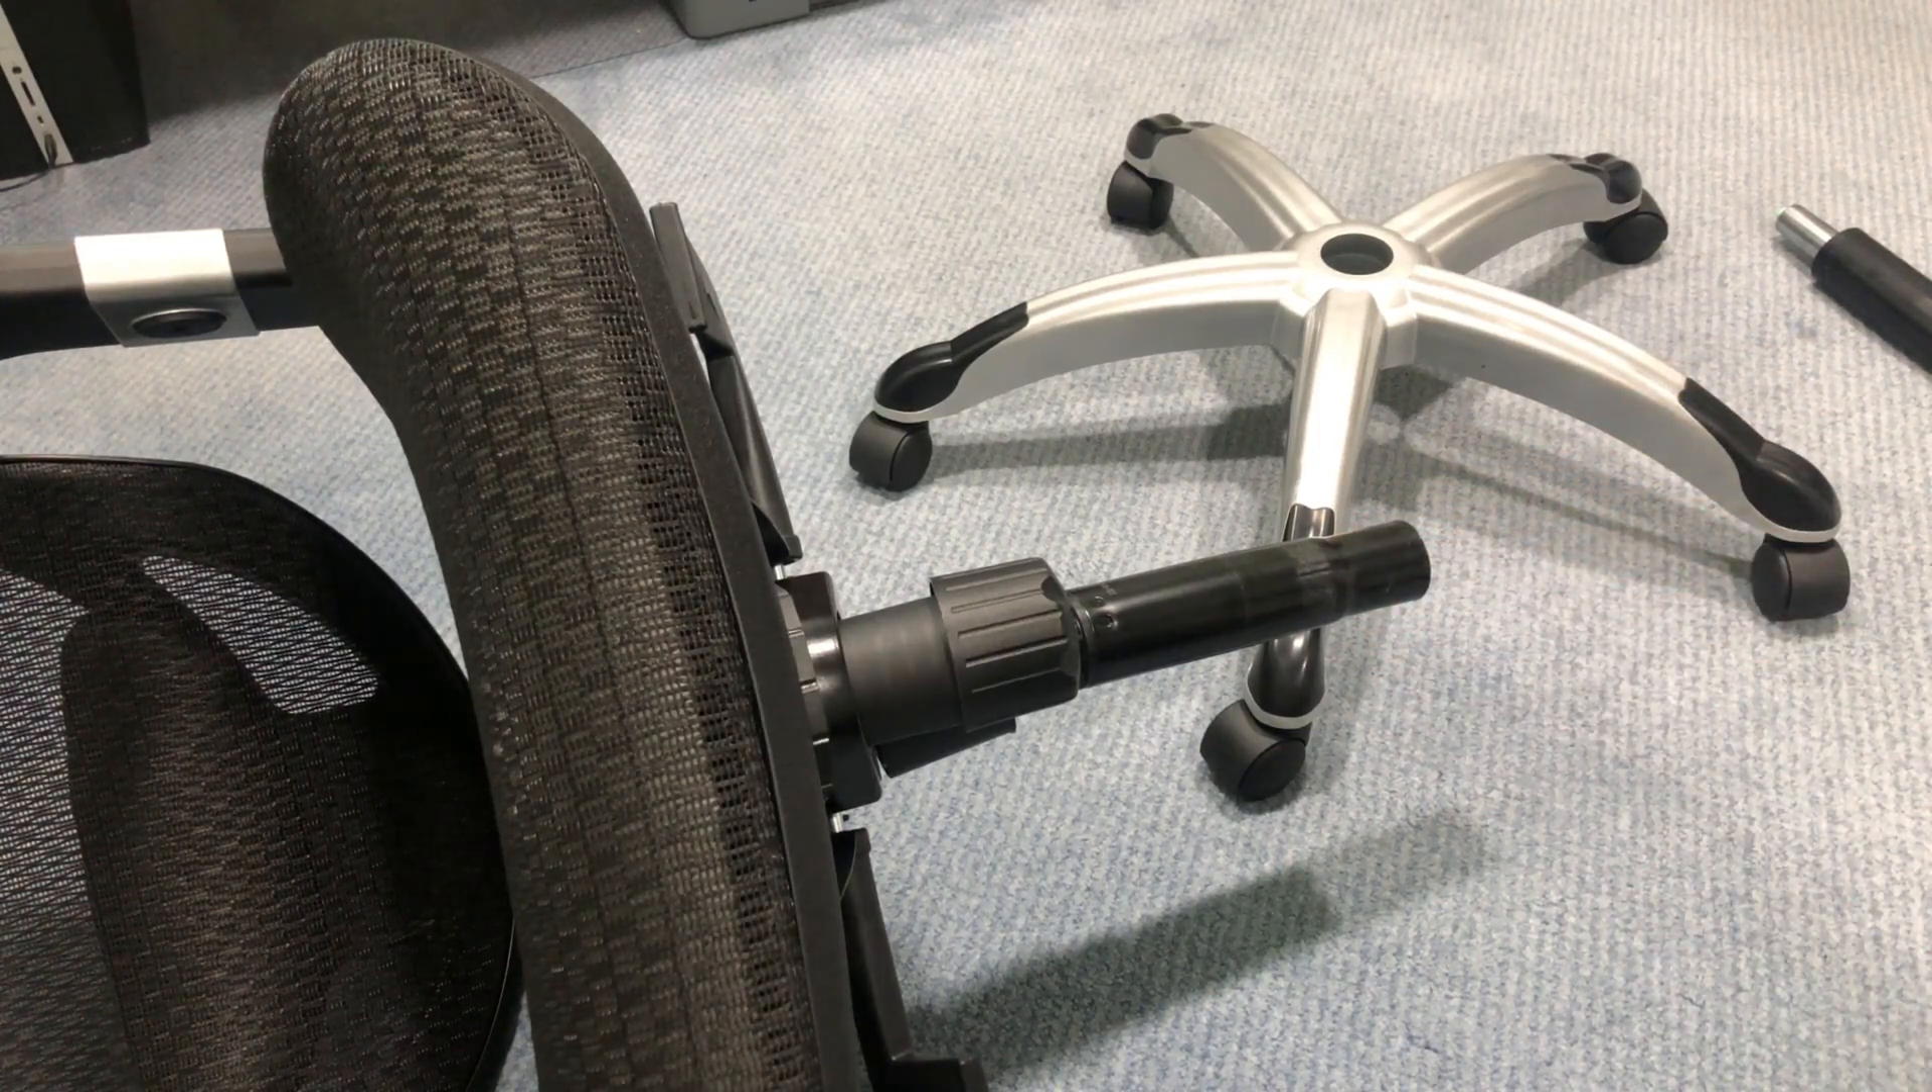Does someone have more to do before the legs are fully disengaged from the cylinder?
No.